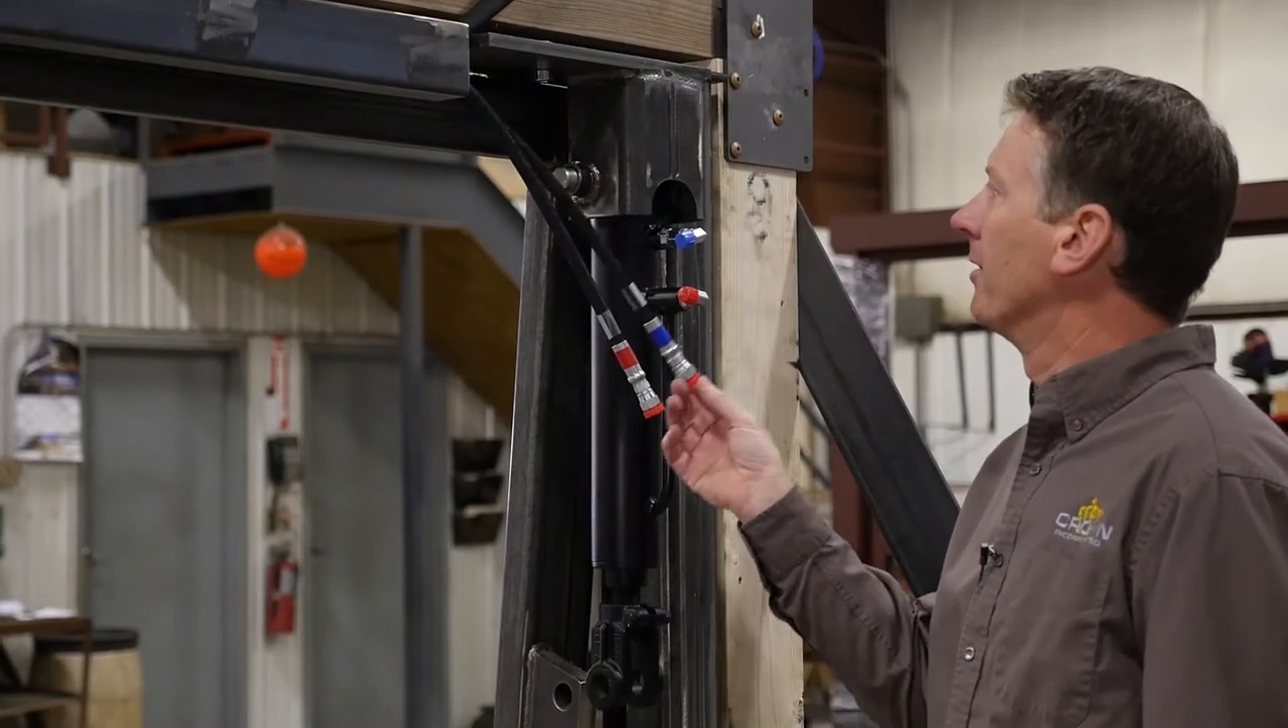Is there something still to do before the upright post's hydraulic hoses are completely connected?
Yes.